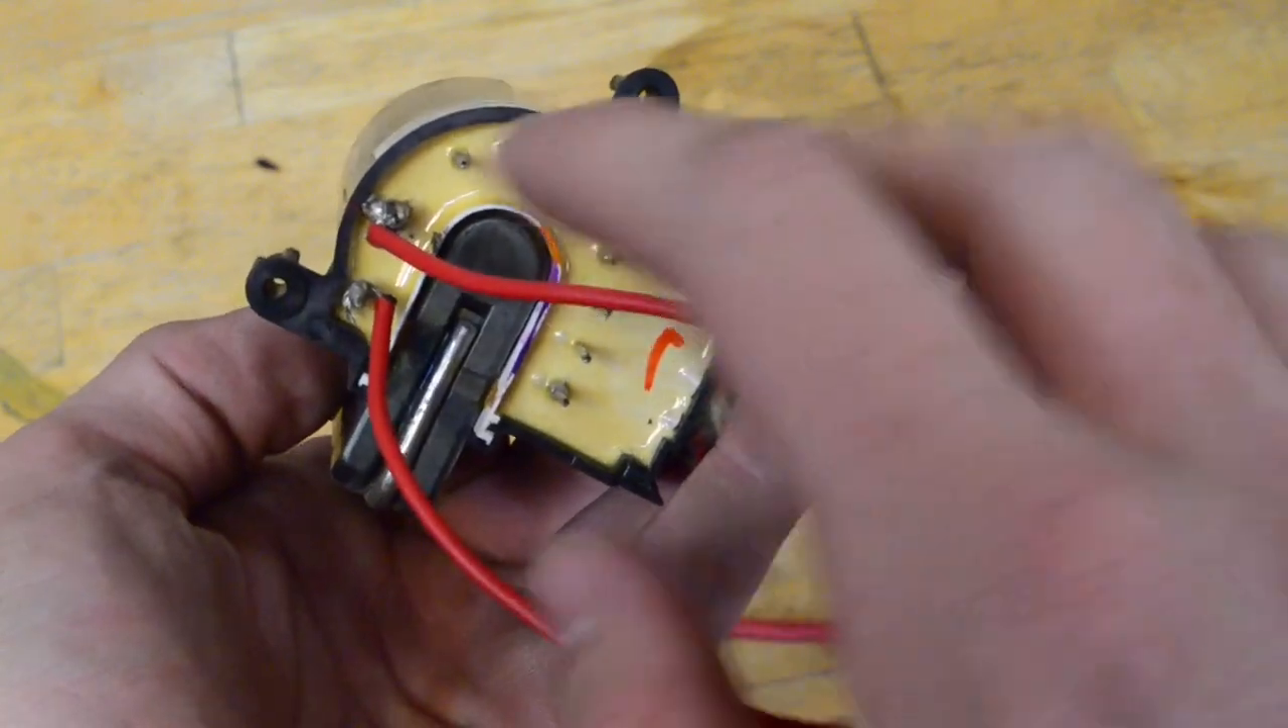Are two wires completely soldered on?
Yes.